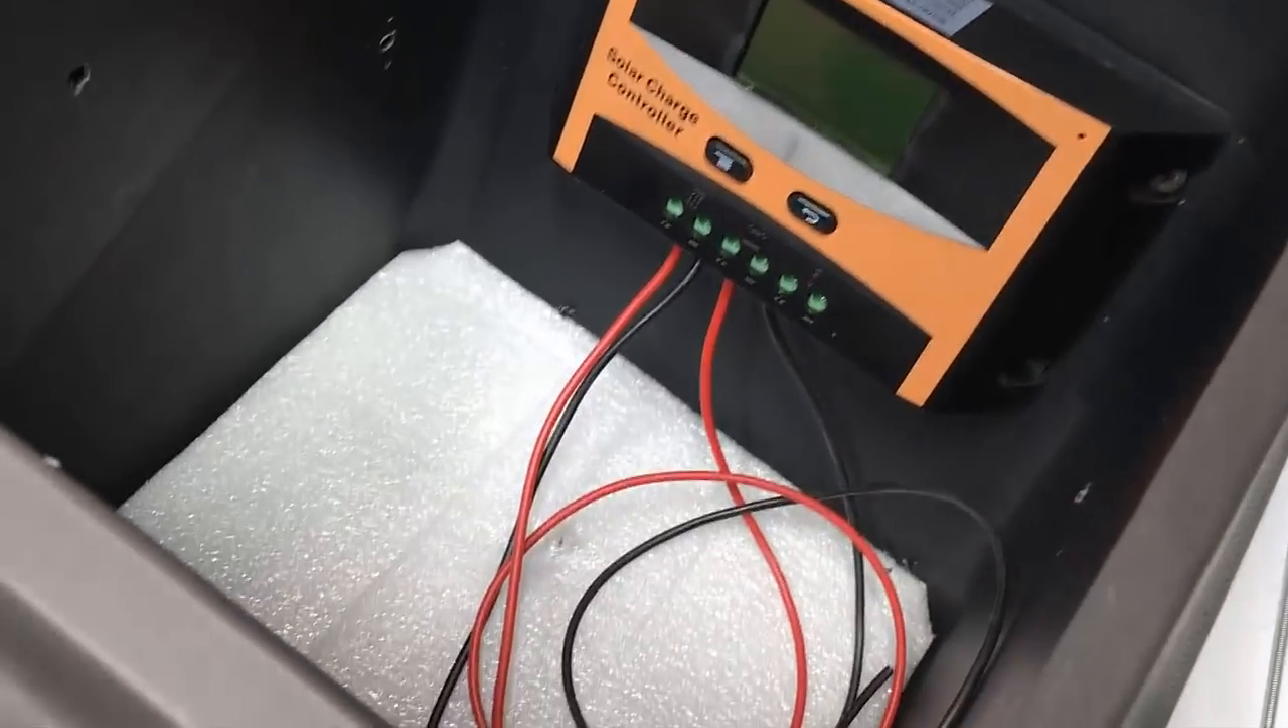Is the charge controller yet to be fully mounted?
No.